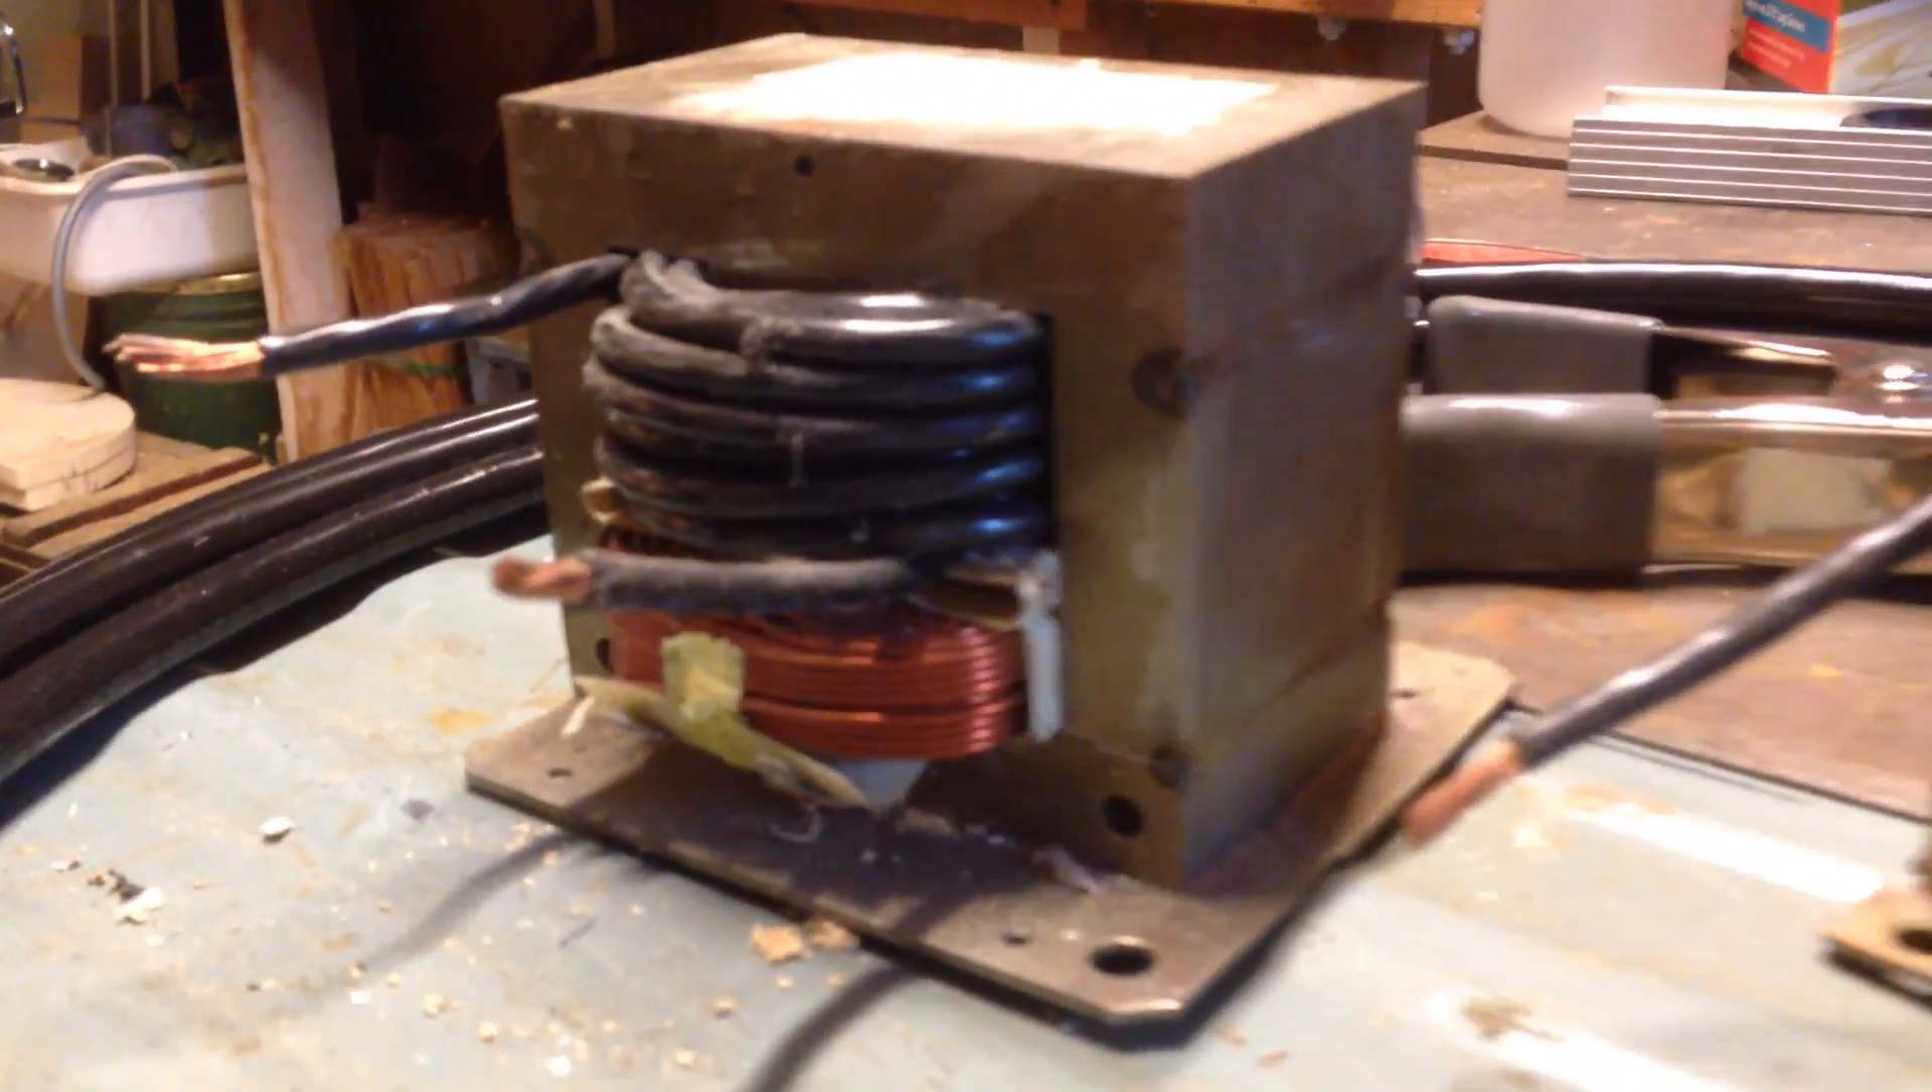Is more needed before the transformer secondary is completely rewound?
No.